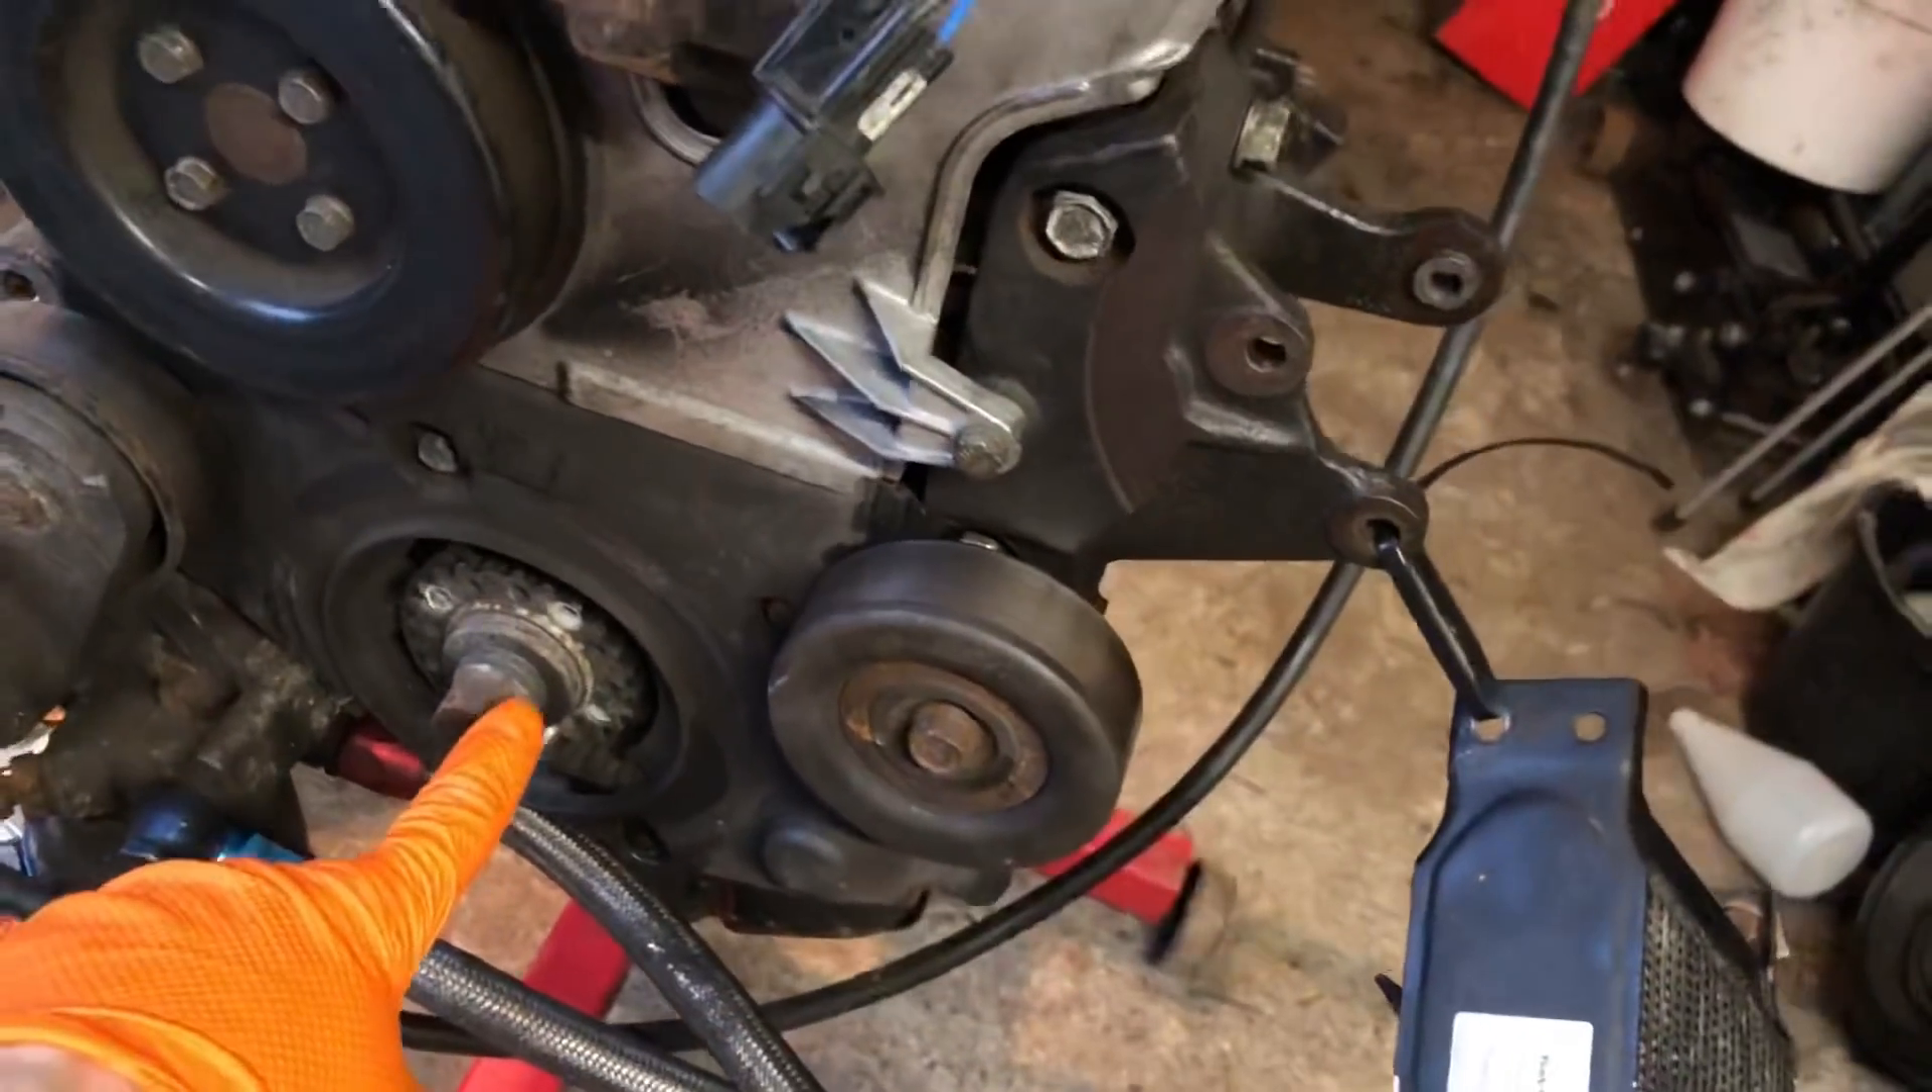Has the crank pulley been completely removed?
Yes.